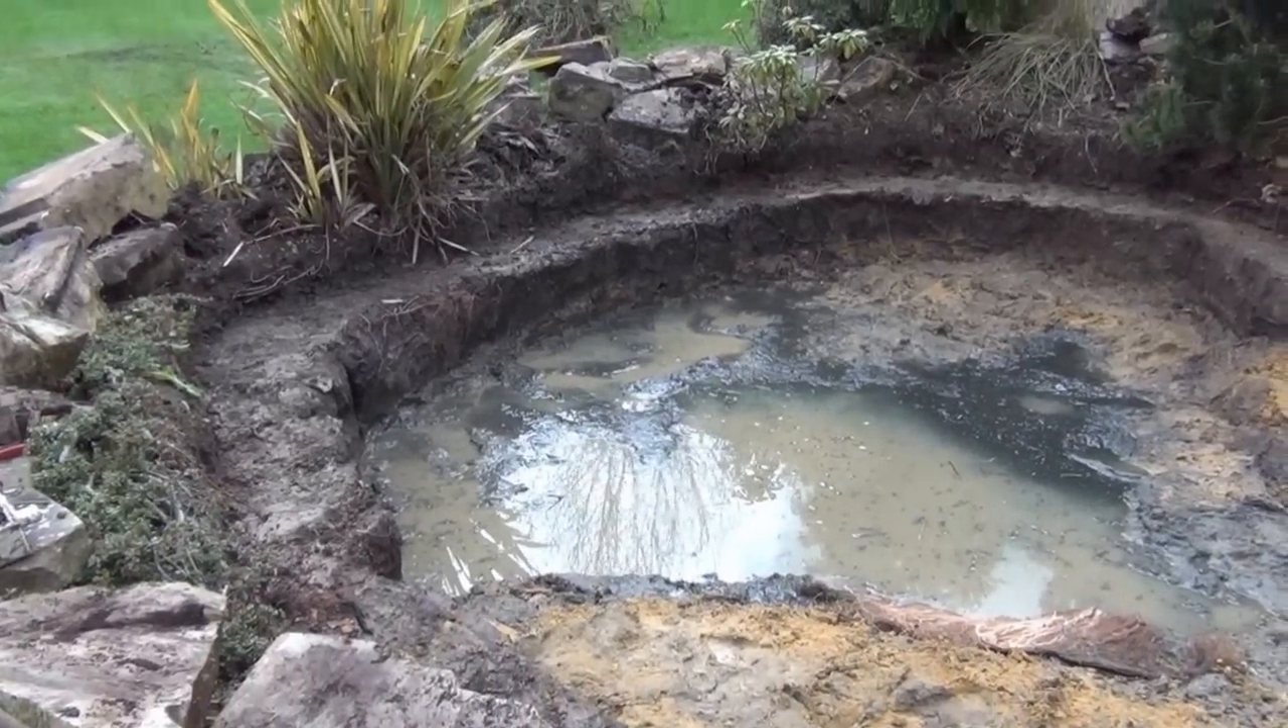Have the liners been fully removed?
Yes.